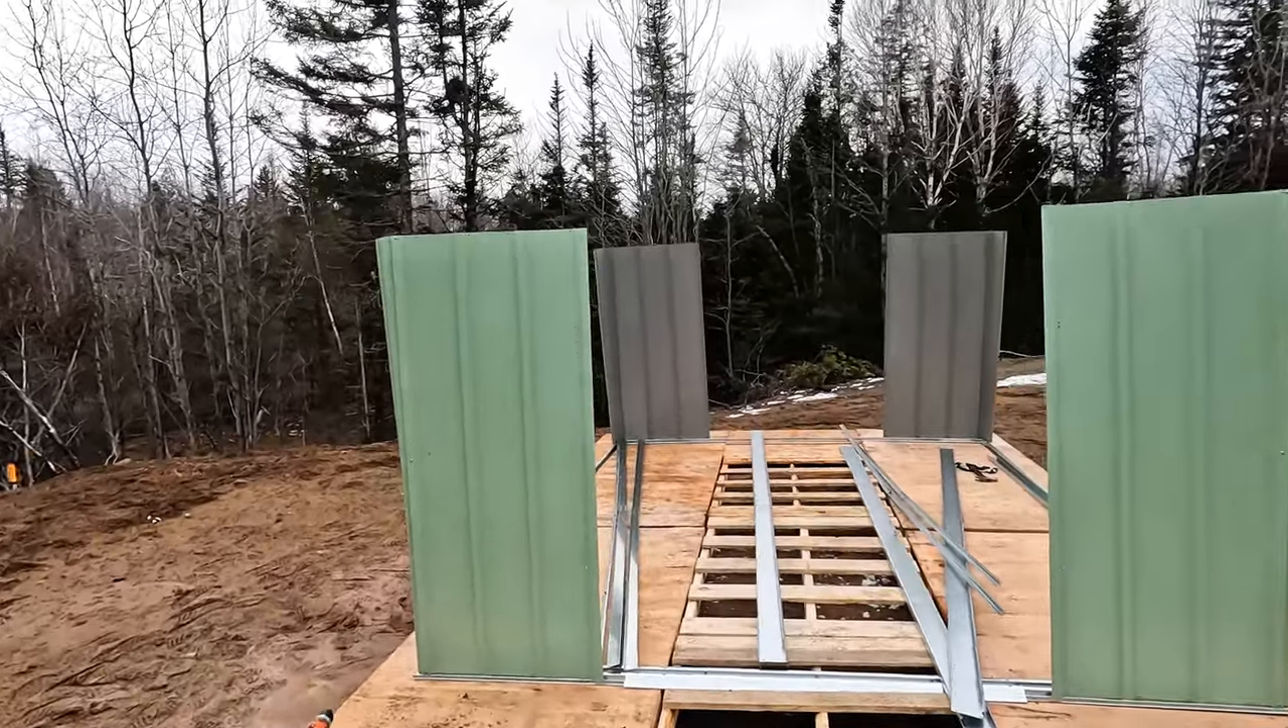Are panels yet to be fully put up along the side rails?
Yes.